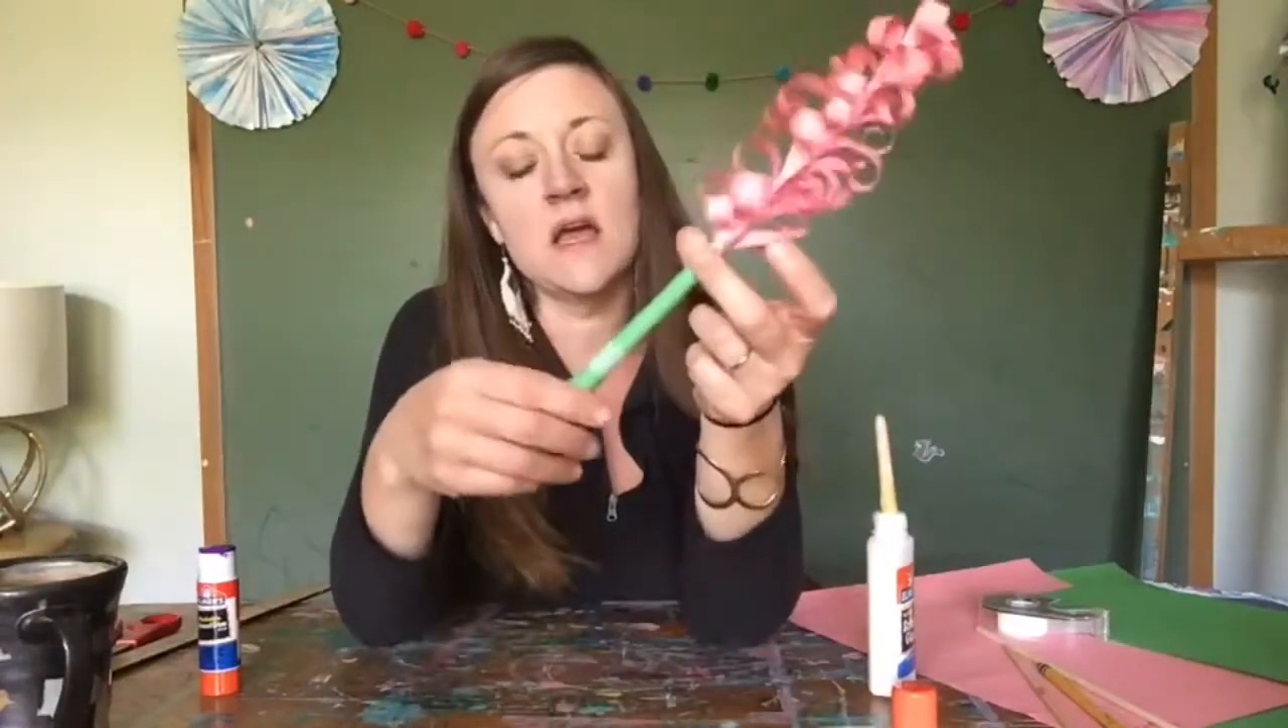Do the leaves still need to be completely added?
Yes.